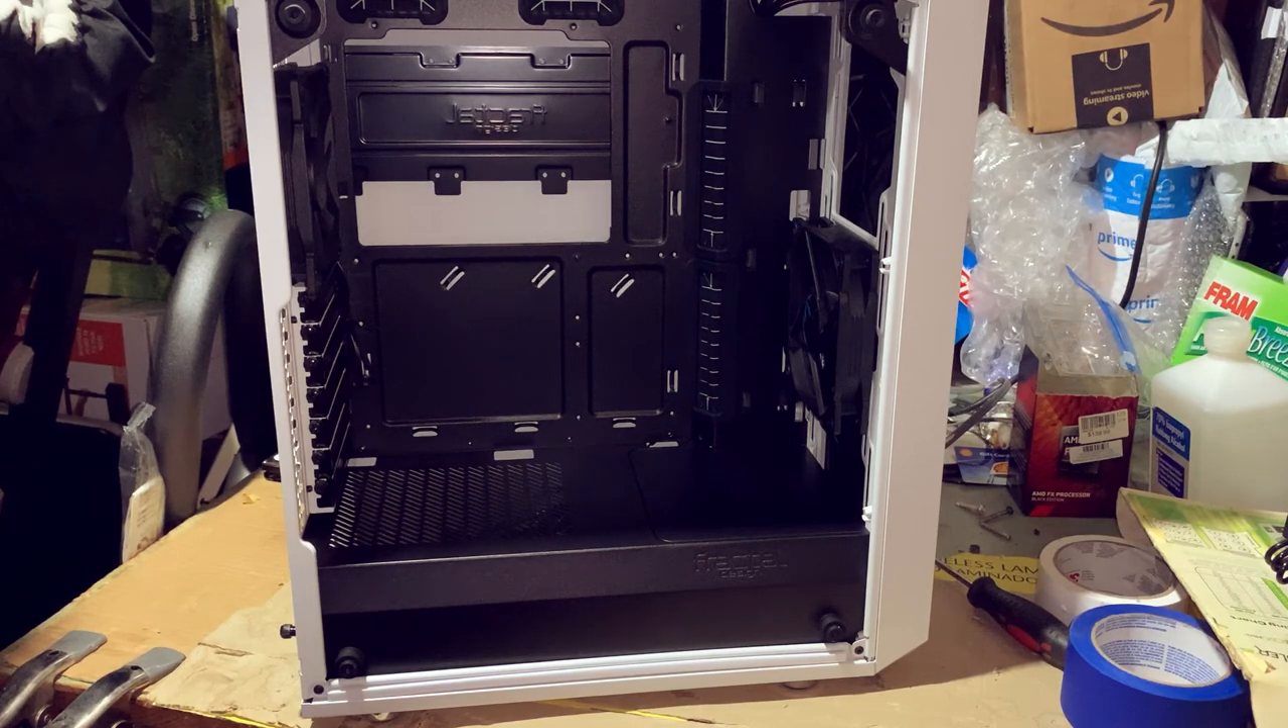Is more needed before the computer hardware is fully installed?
Yes.